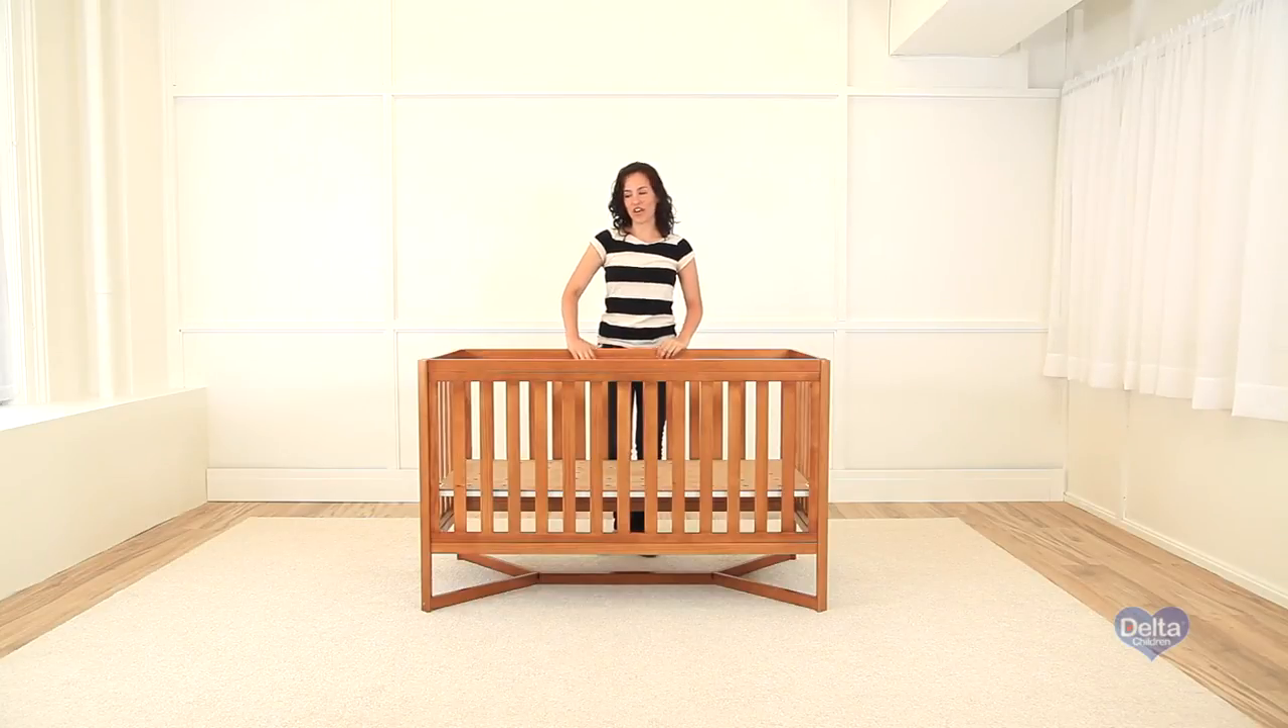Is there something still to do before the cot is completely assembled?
No.